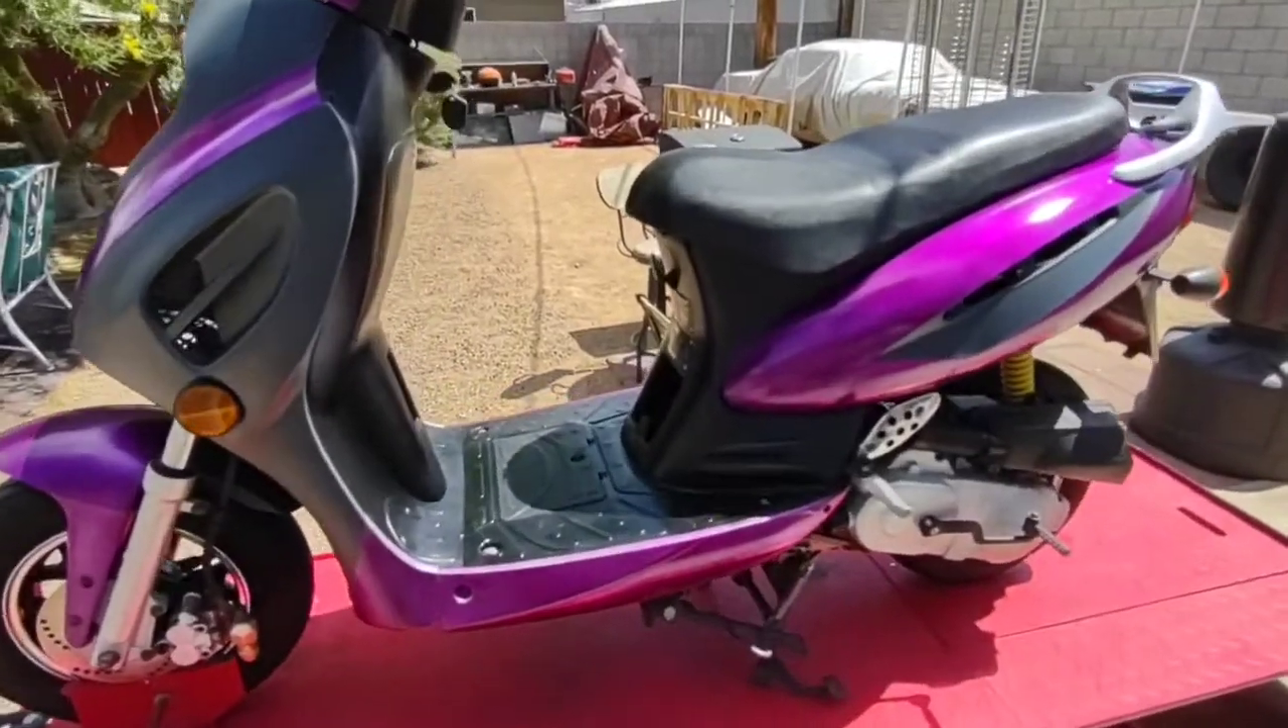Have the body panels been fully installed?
Yes.